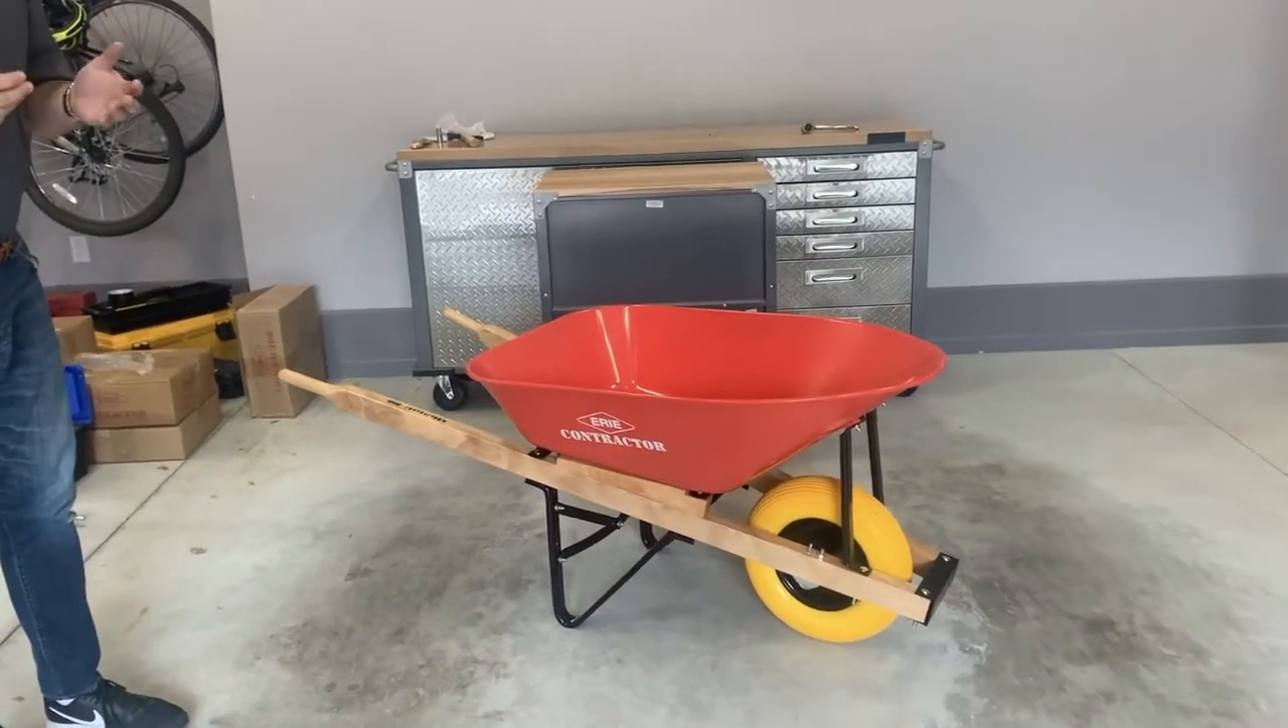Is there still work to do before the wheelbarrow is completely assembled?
No.